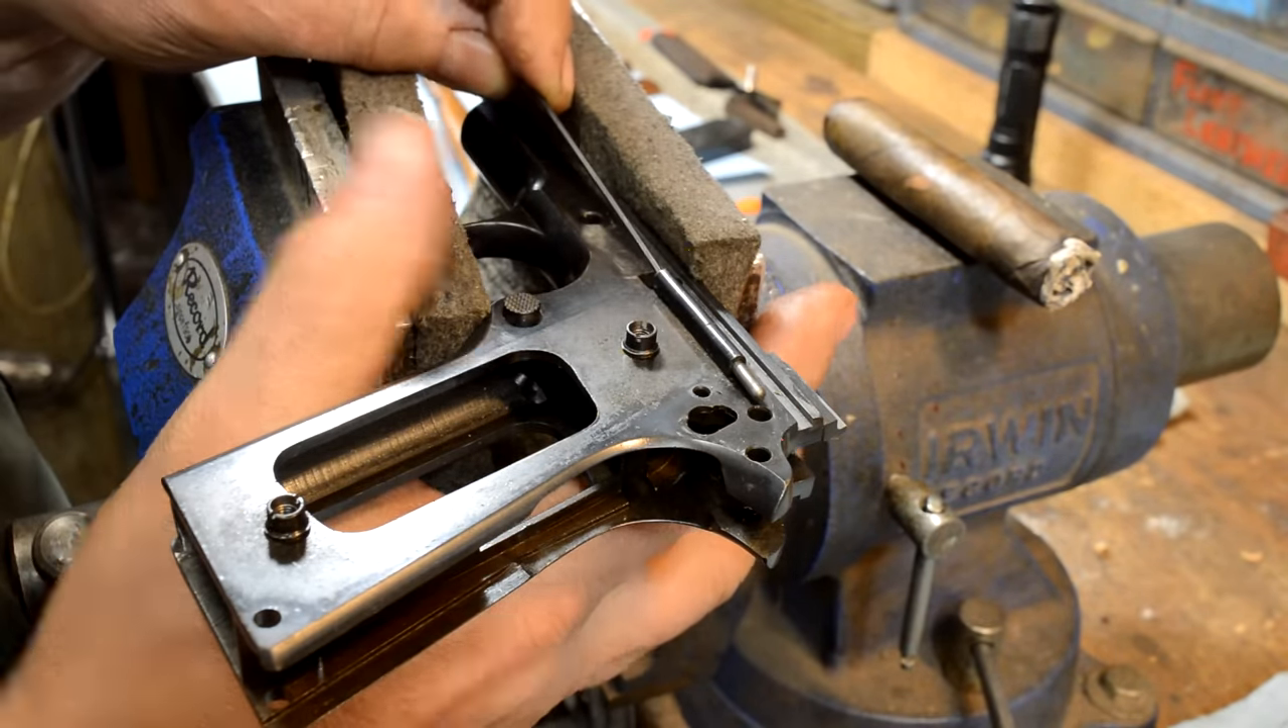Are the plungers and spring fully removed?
No.